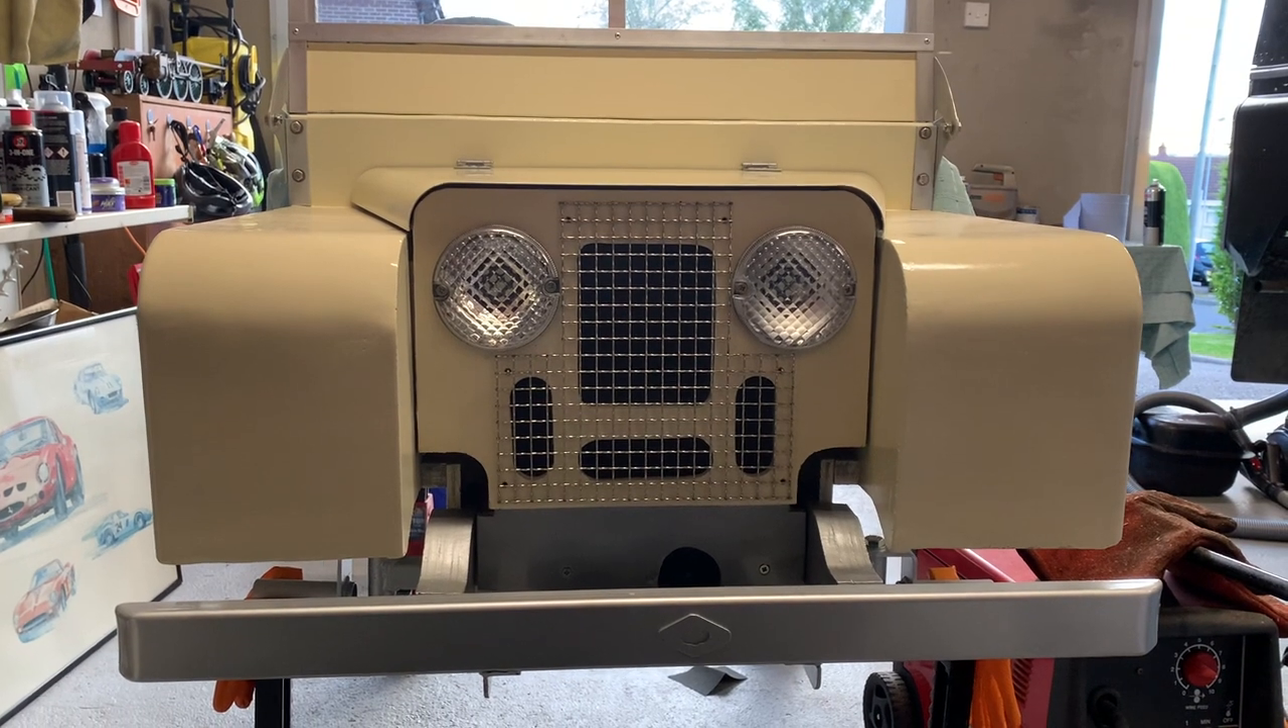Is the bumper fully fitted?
Yes.